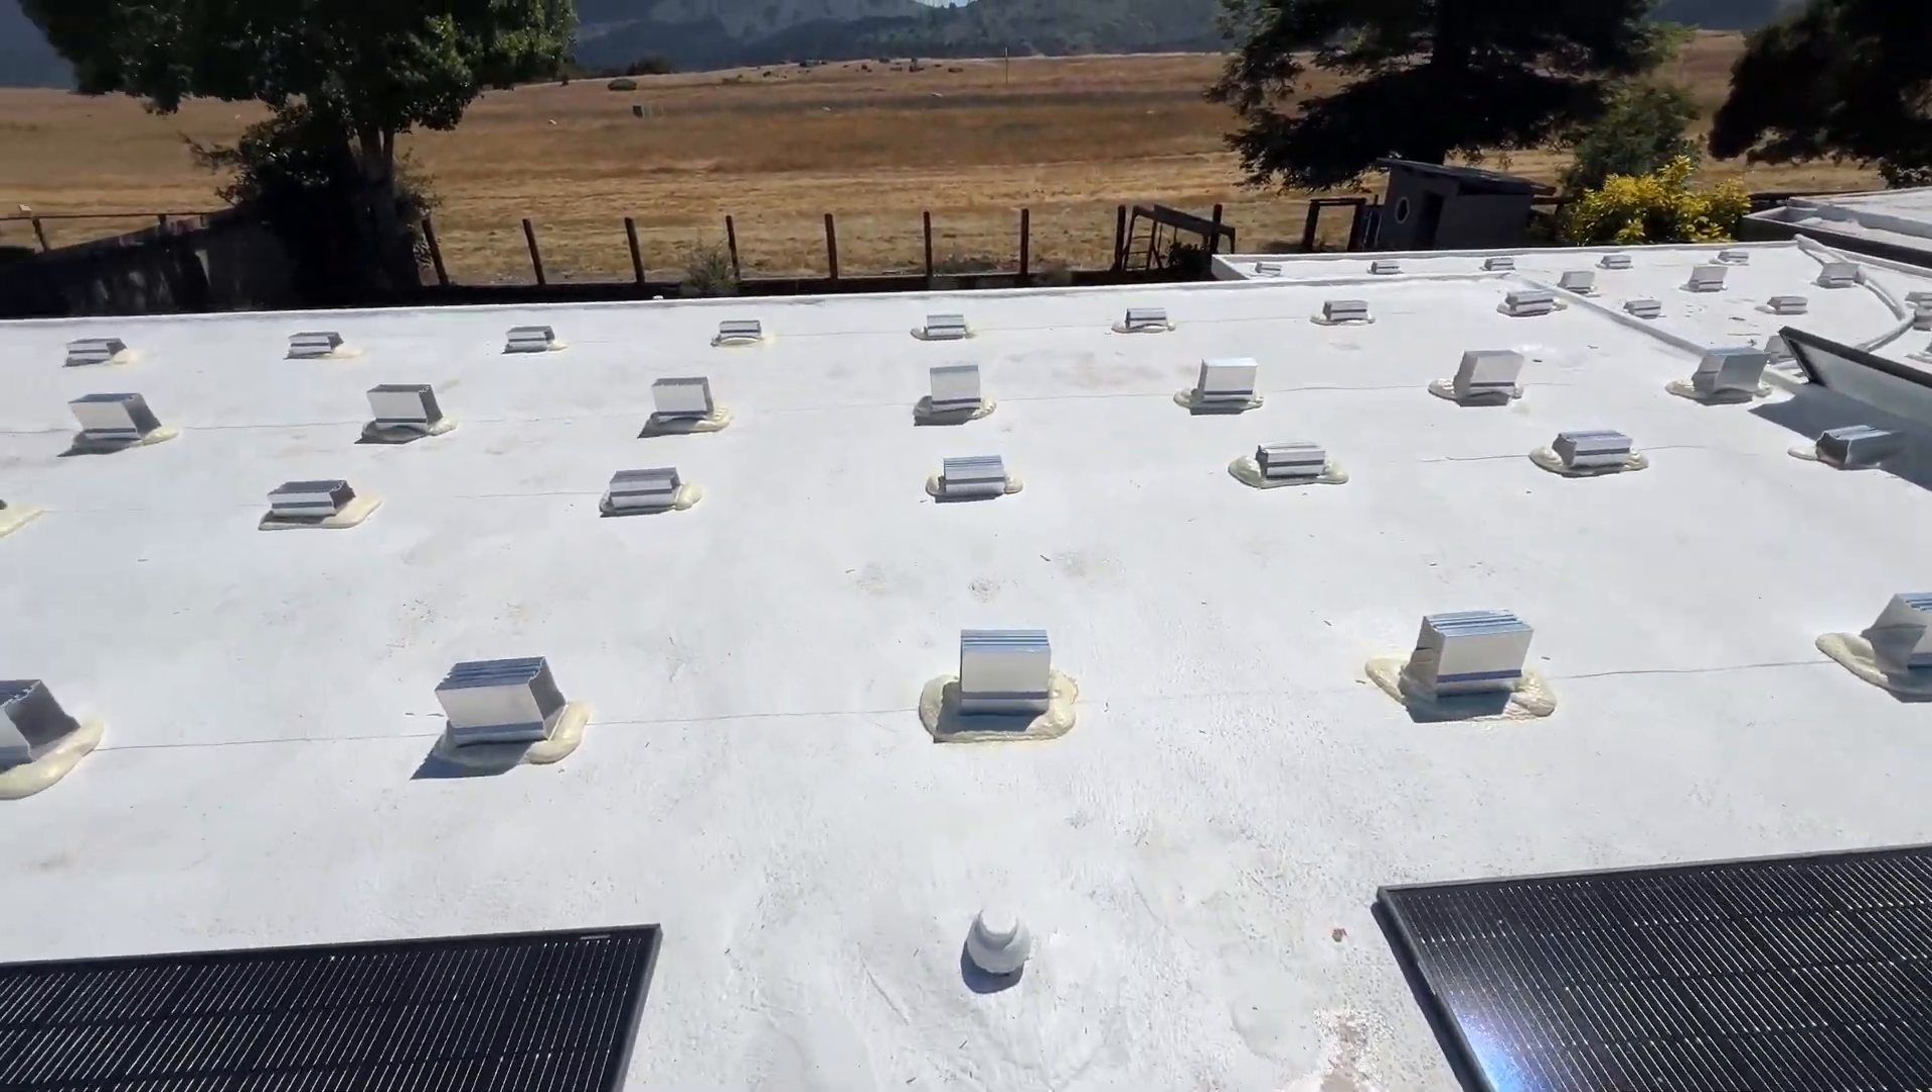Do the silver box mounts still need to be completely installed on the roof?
No.